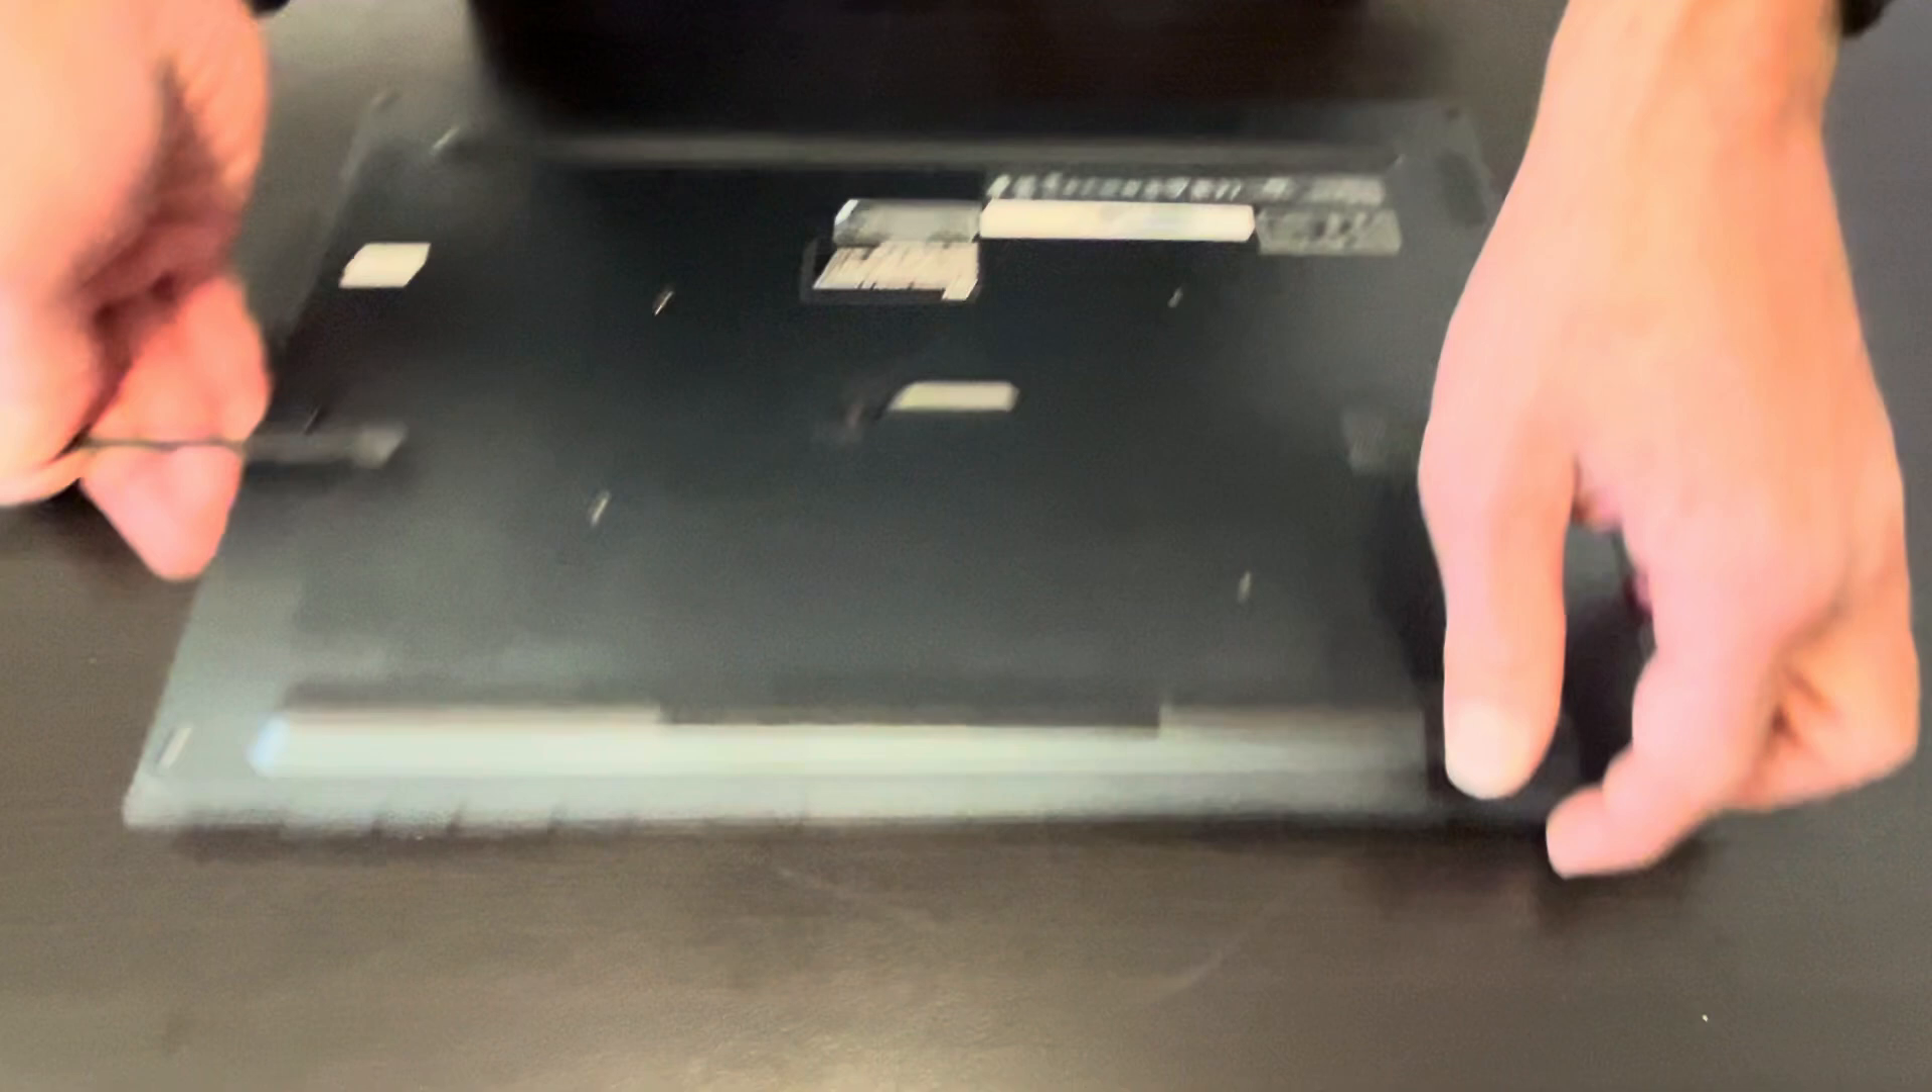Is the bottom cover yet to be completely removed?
Yes.